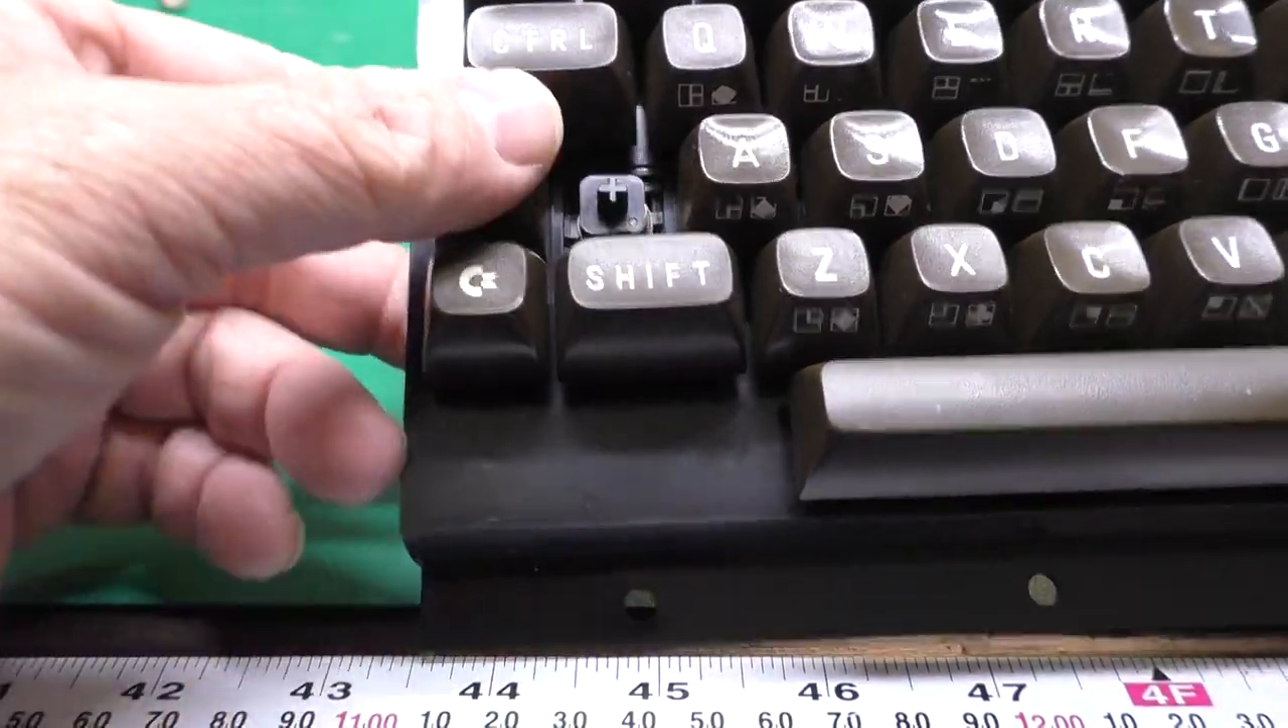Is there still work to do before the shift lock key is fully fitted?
Yes.